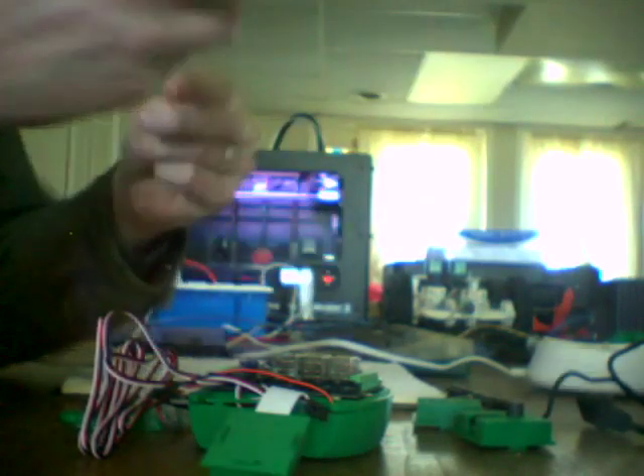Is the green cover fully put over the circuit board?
No.